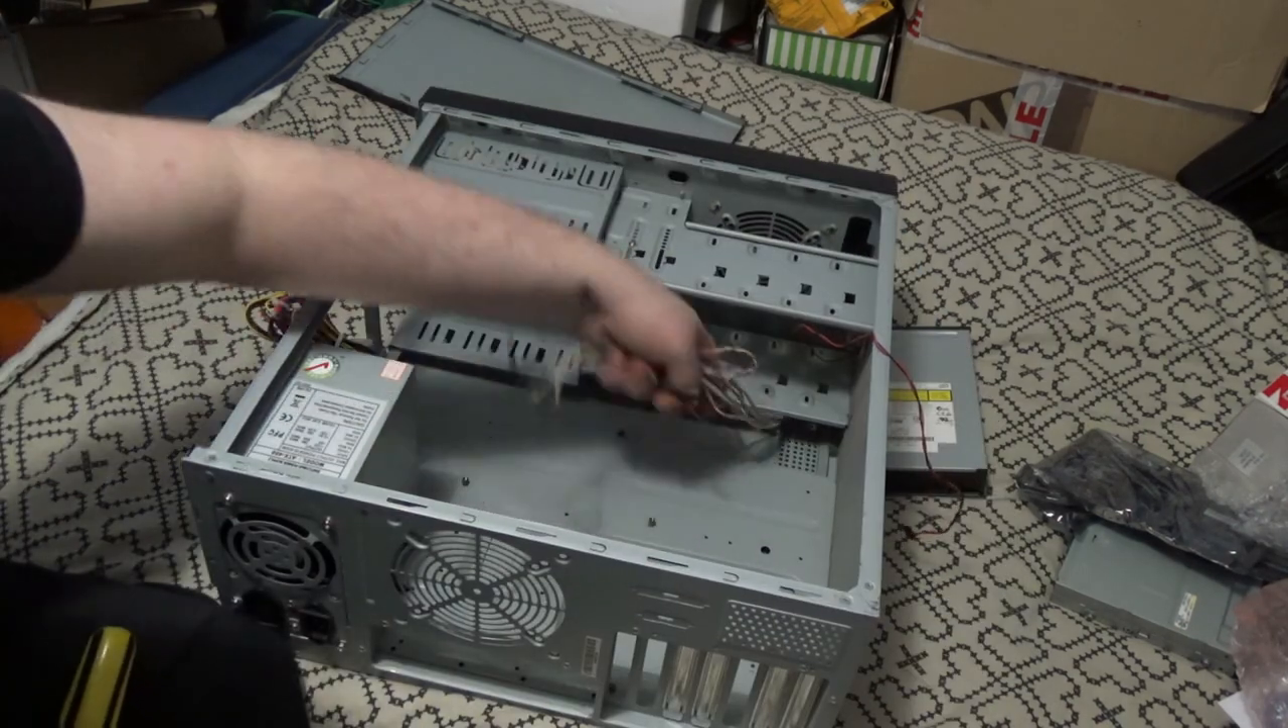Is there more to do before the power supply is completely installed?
No.